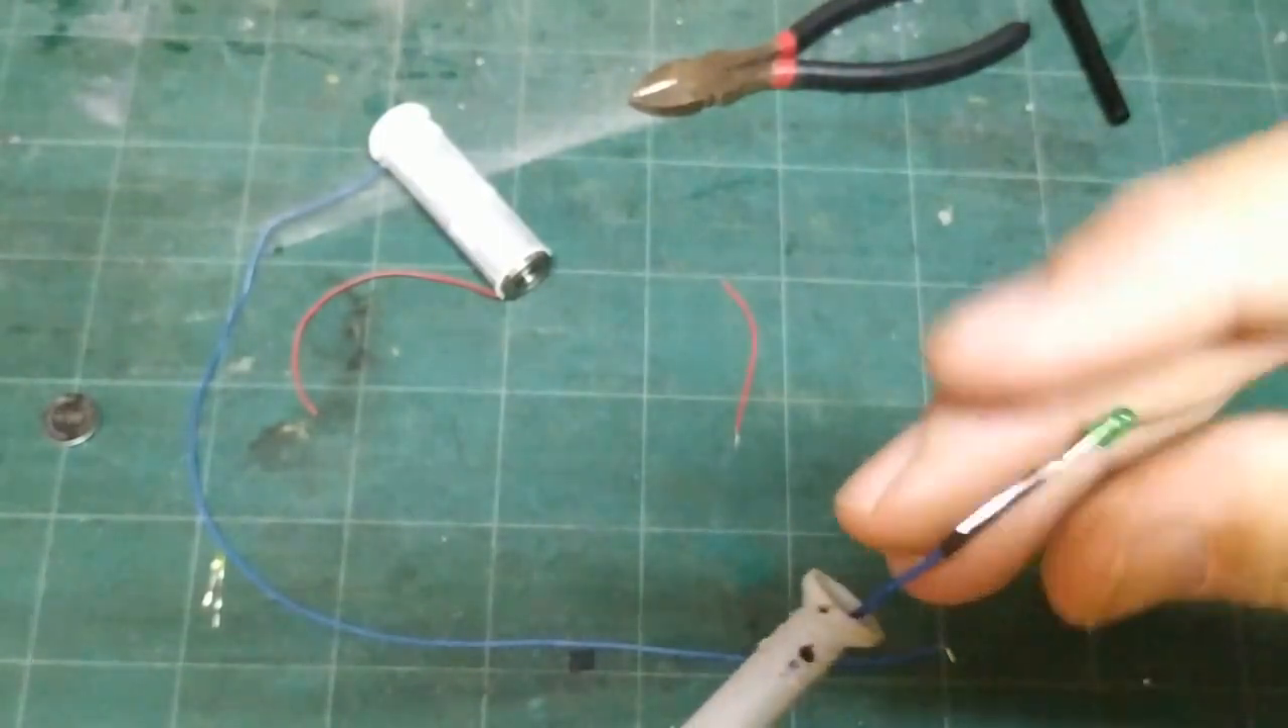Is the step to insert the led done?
No.